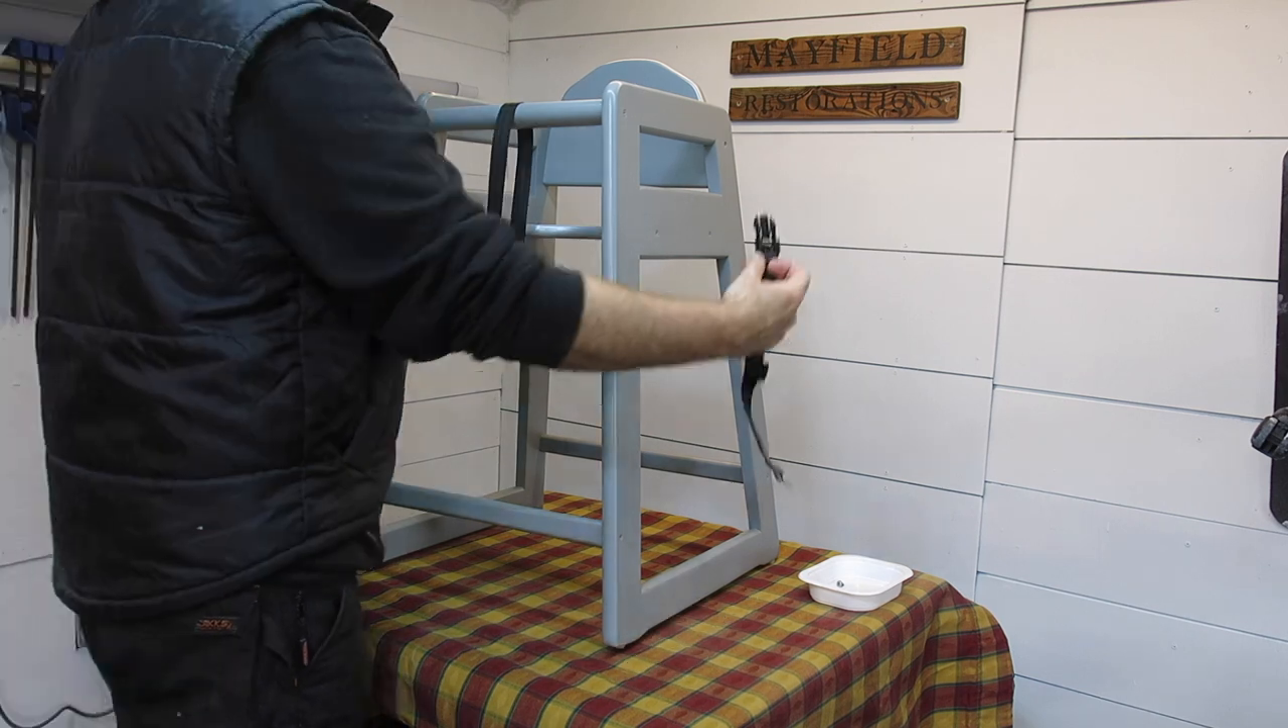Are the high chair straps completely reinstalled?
No.